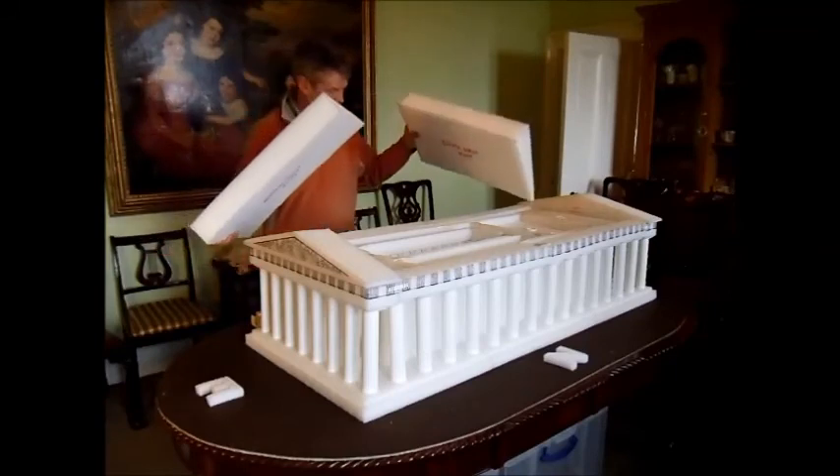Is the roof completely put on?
No.